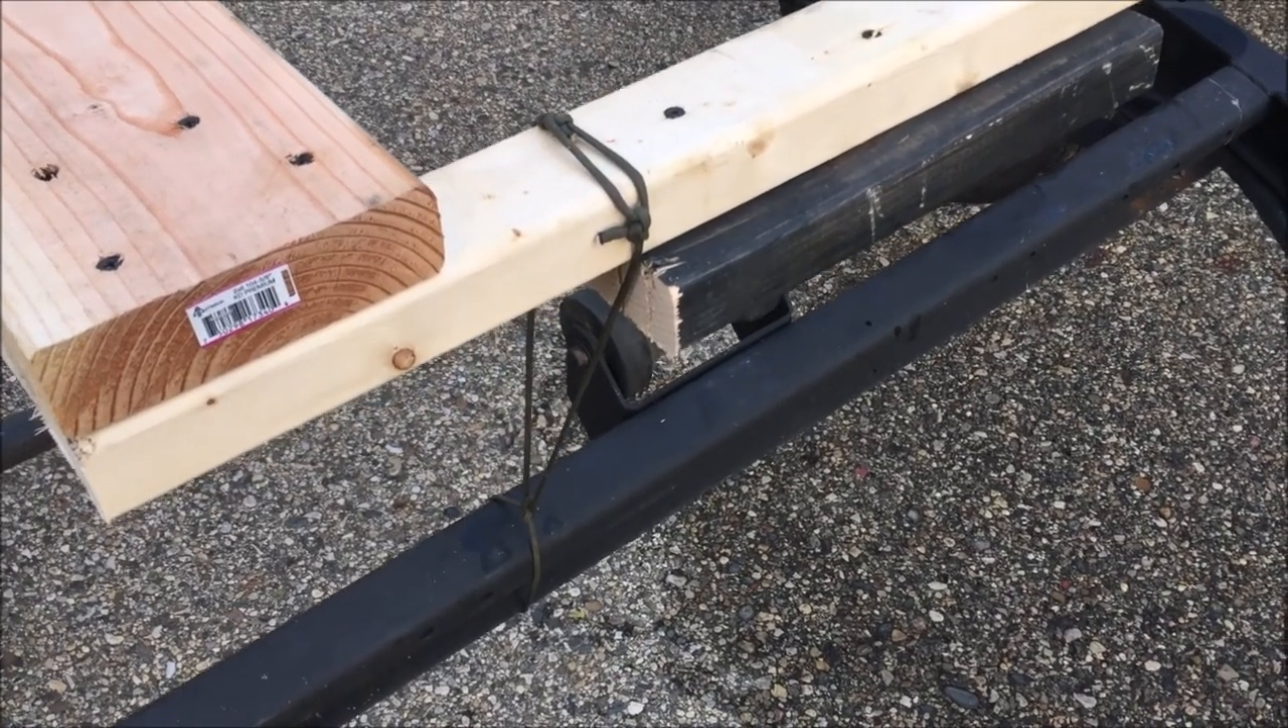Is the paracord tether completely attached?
Yes.